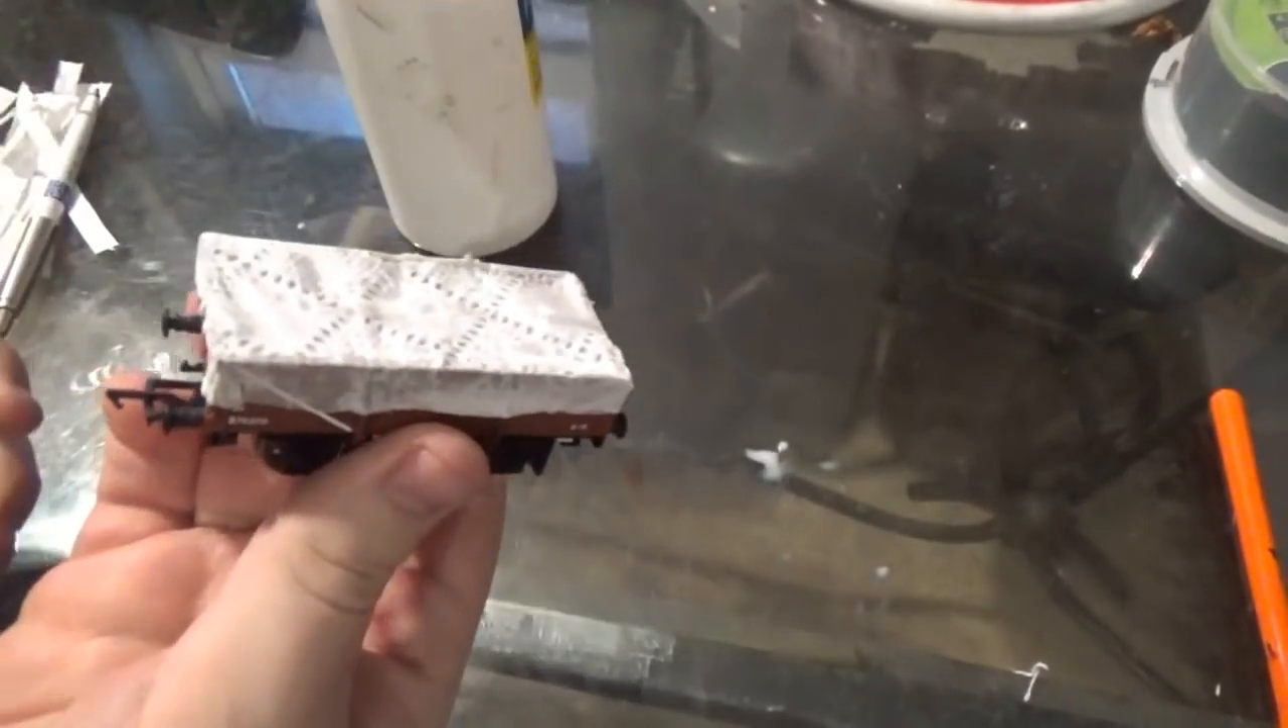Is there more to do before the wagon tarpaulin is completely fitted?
No.